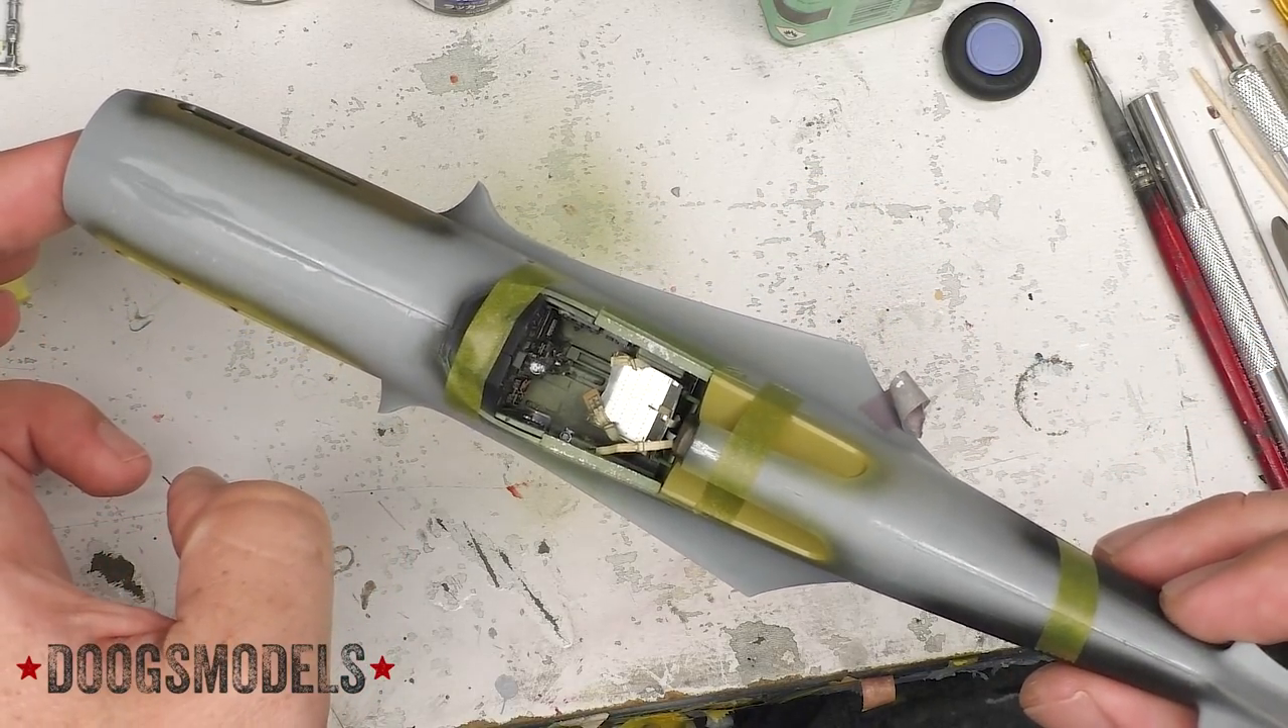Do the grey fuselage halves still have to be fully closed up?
No.